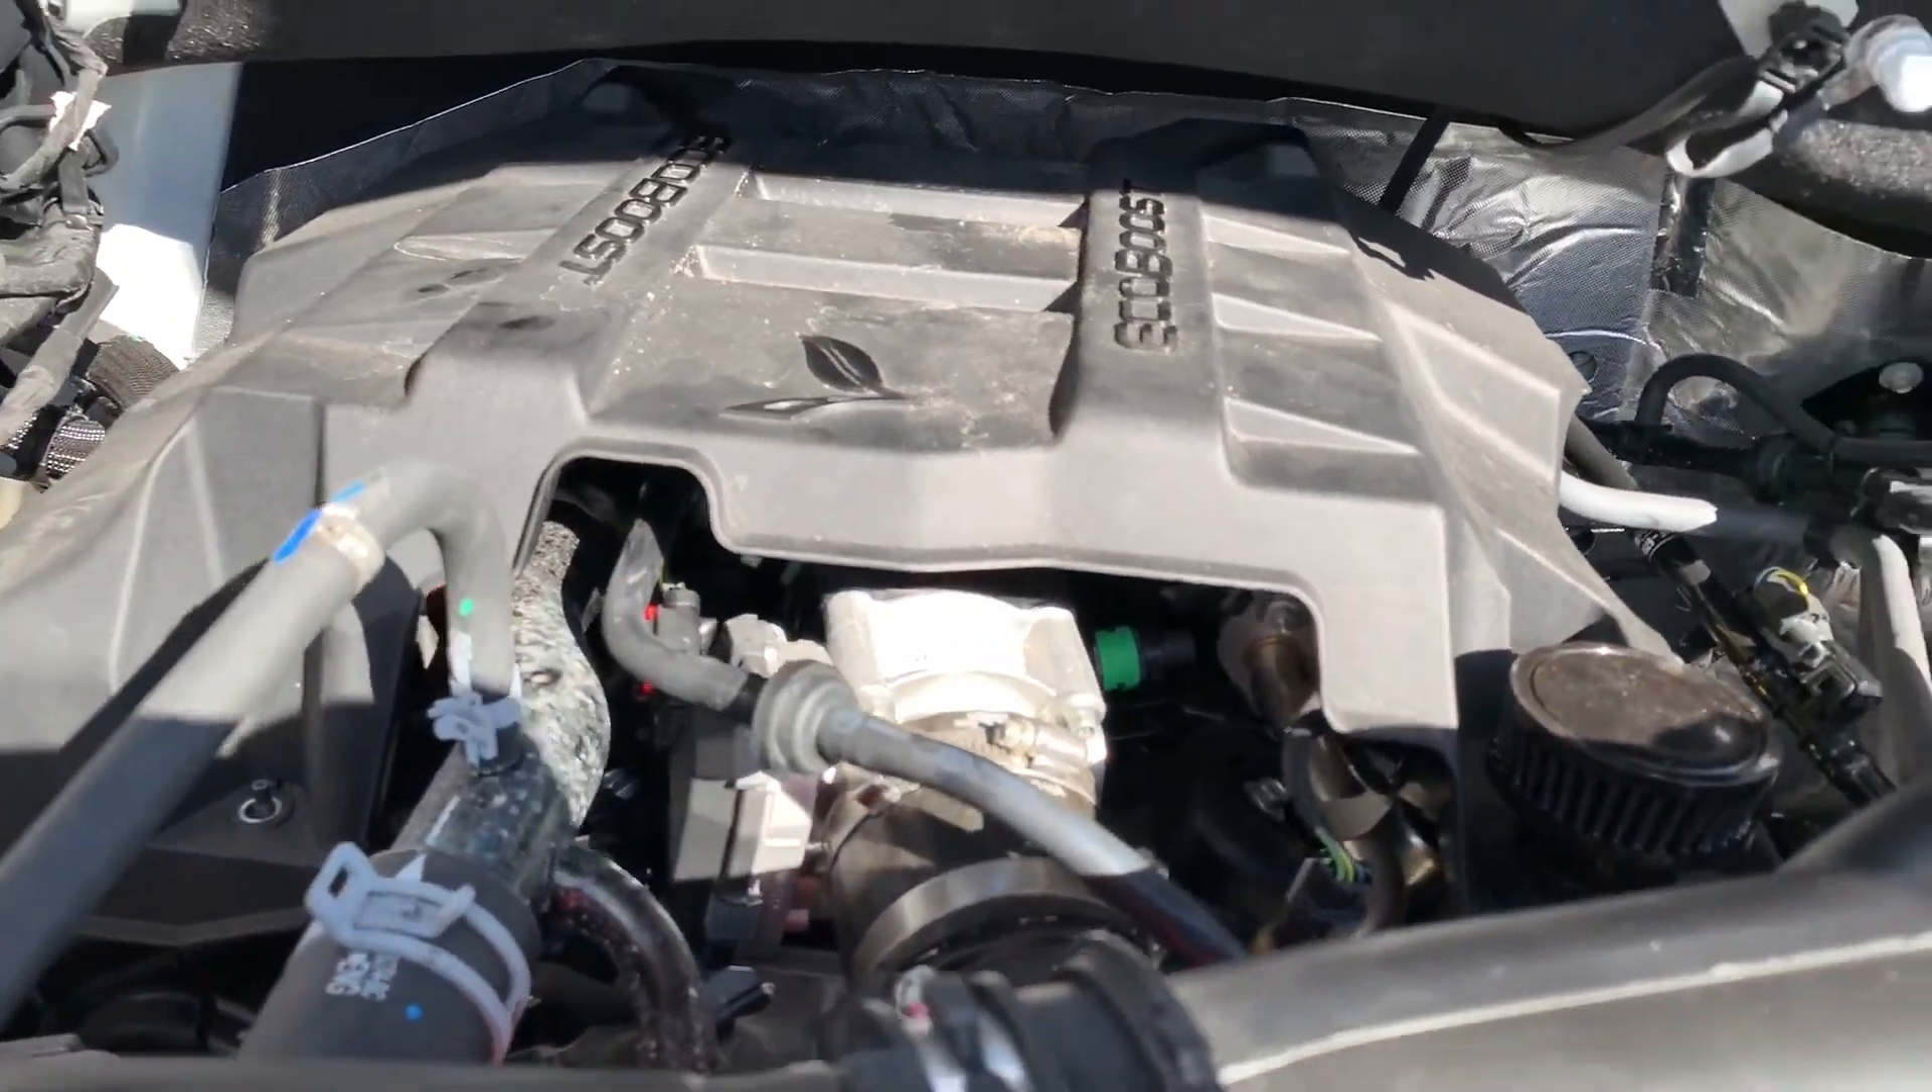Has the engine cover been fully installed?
Yes.